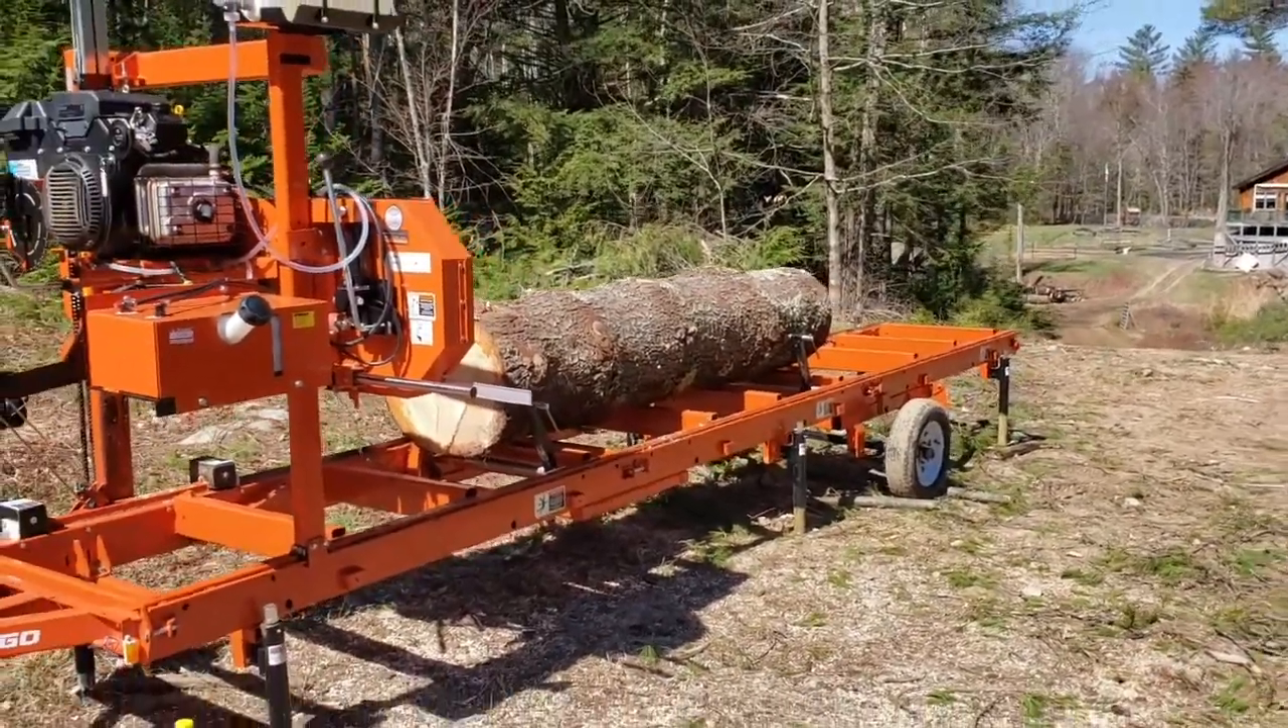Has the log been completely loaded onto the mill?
Yes.